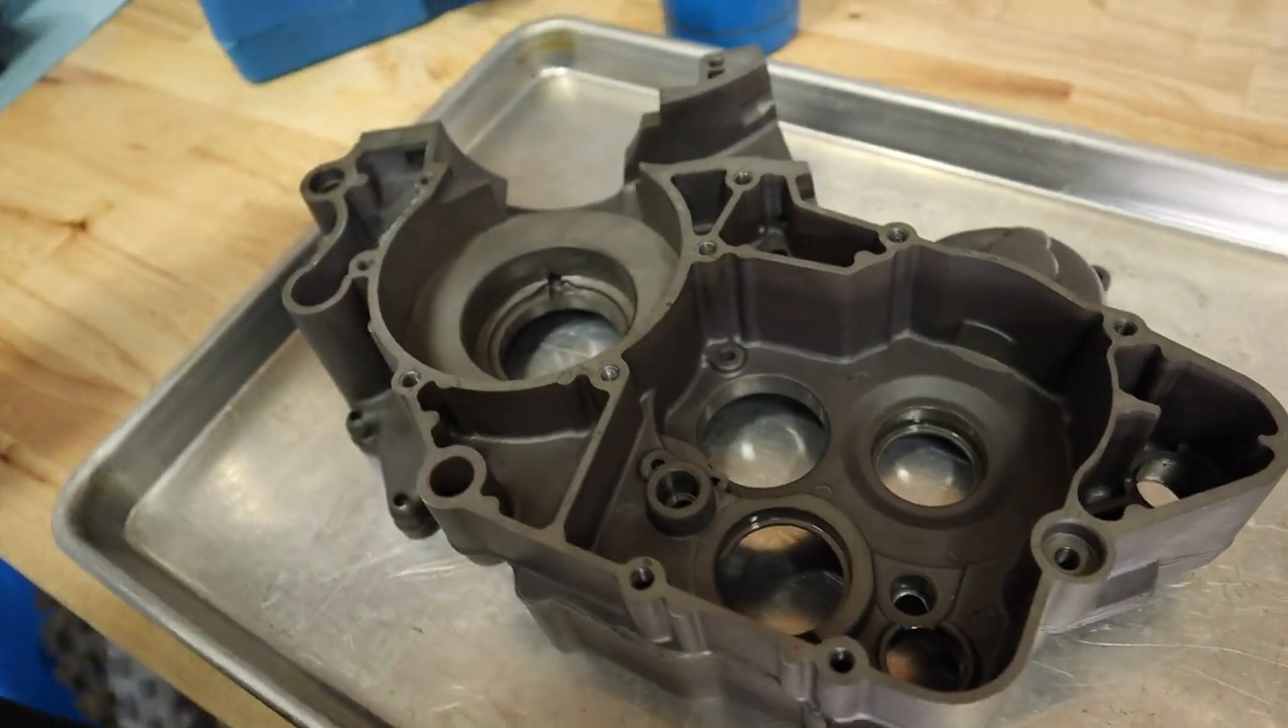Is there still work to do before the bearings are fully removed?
No.